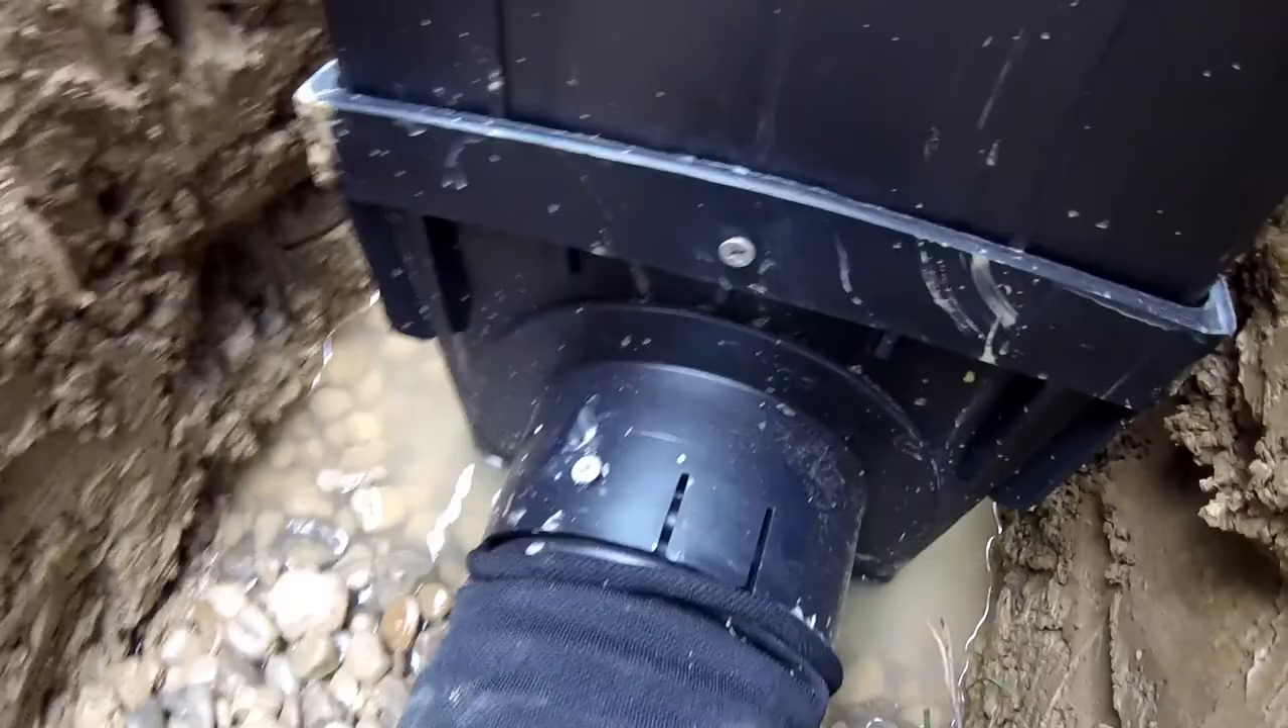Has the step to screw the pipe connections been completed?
Yes.